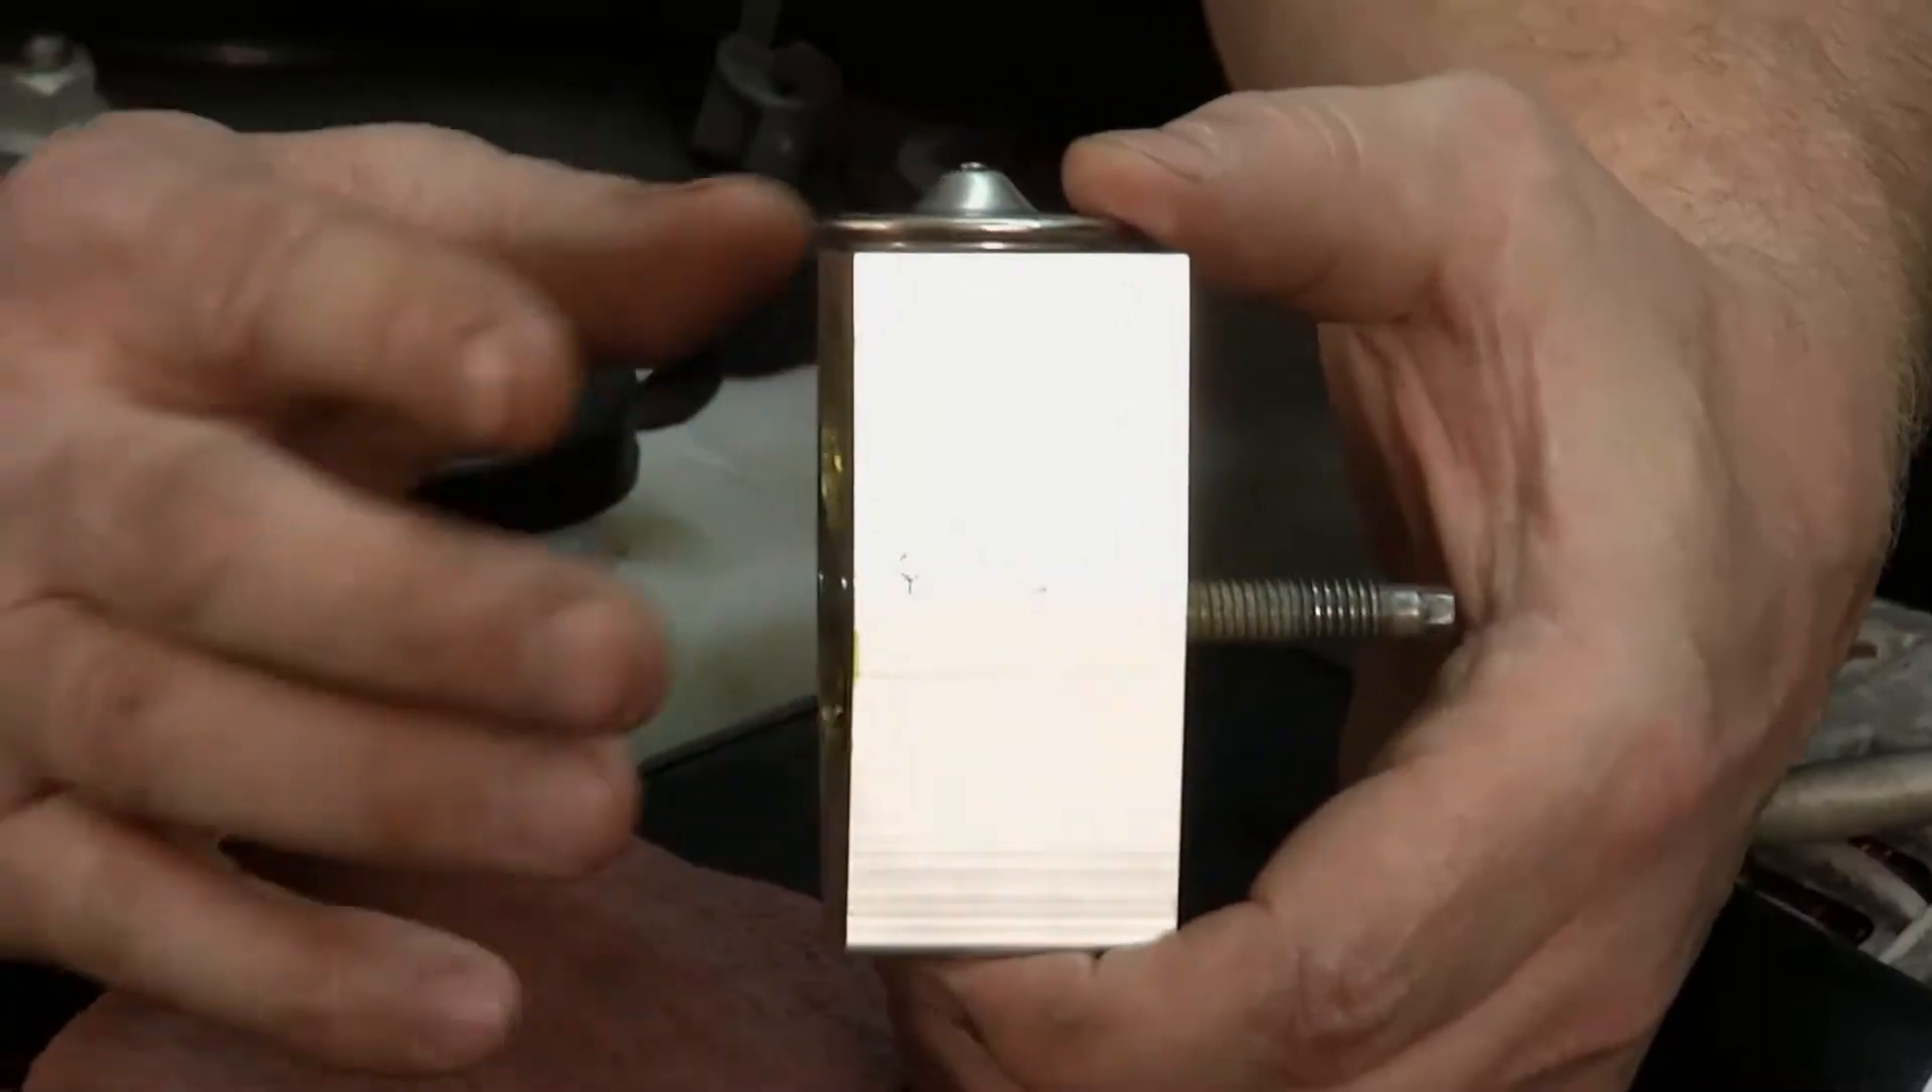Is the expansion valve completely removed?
Yes.